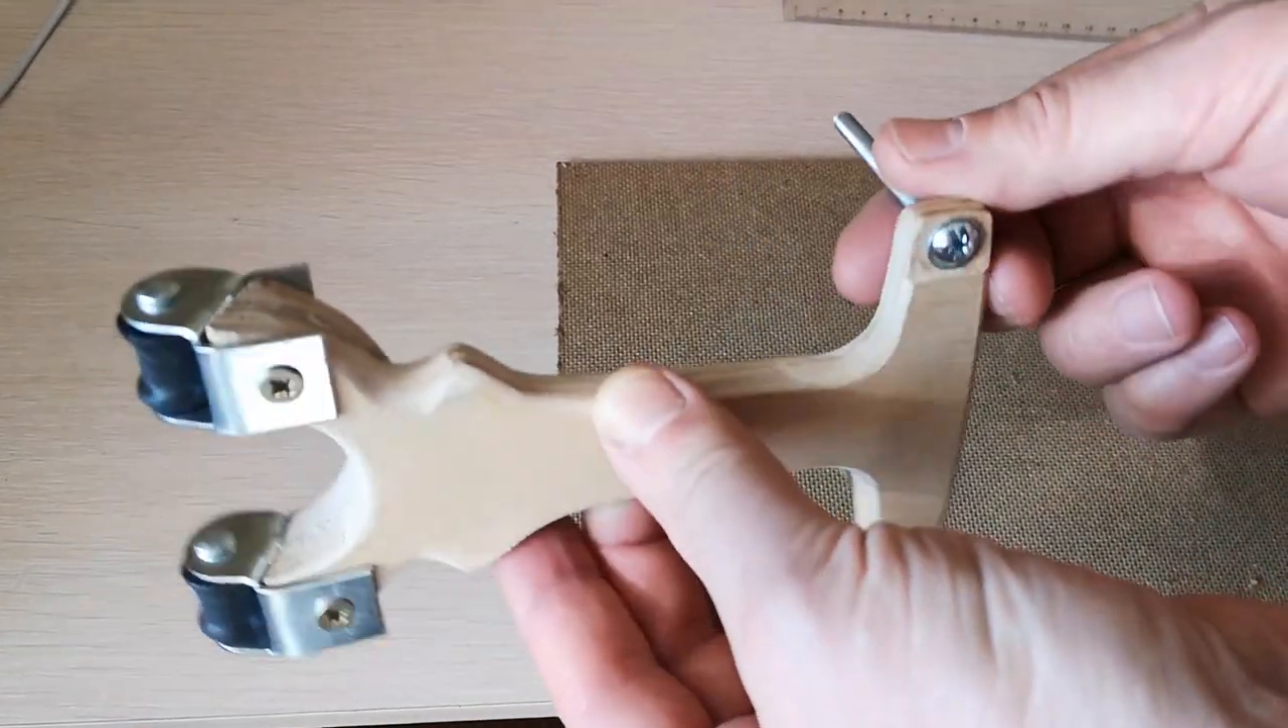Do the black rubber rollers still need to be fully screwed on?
No.